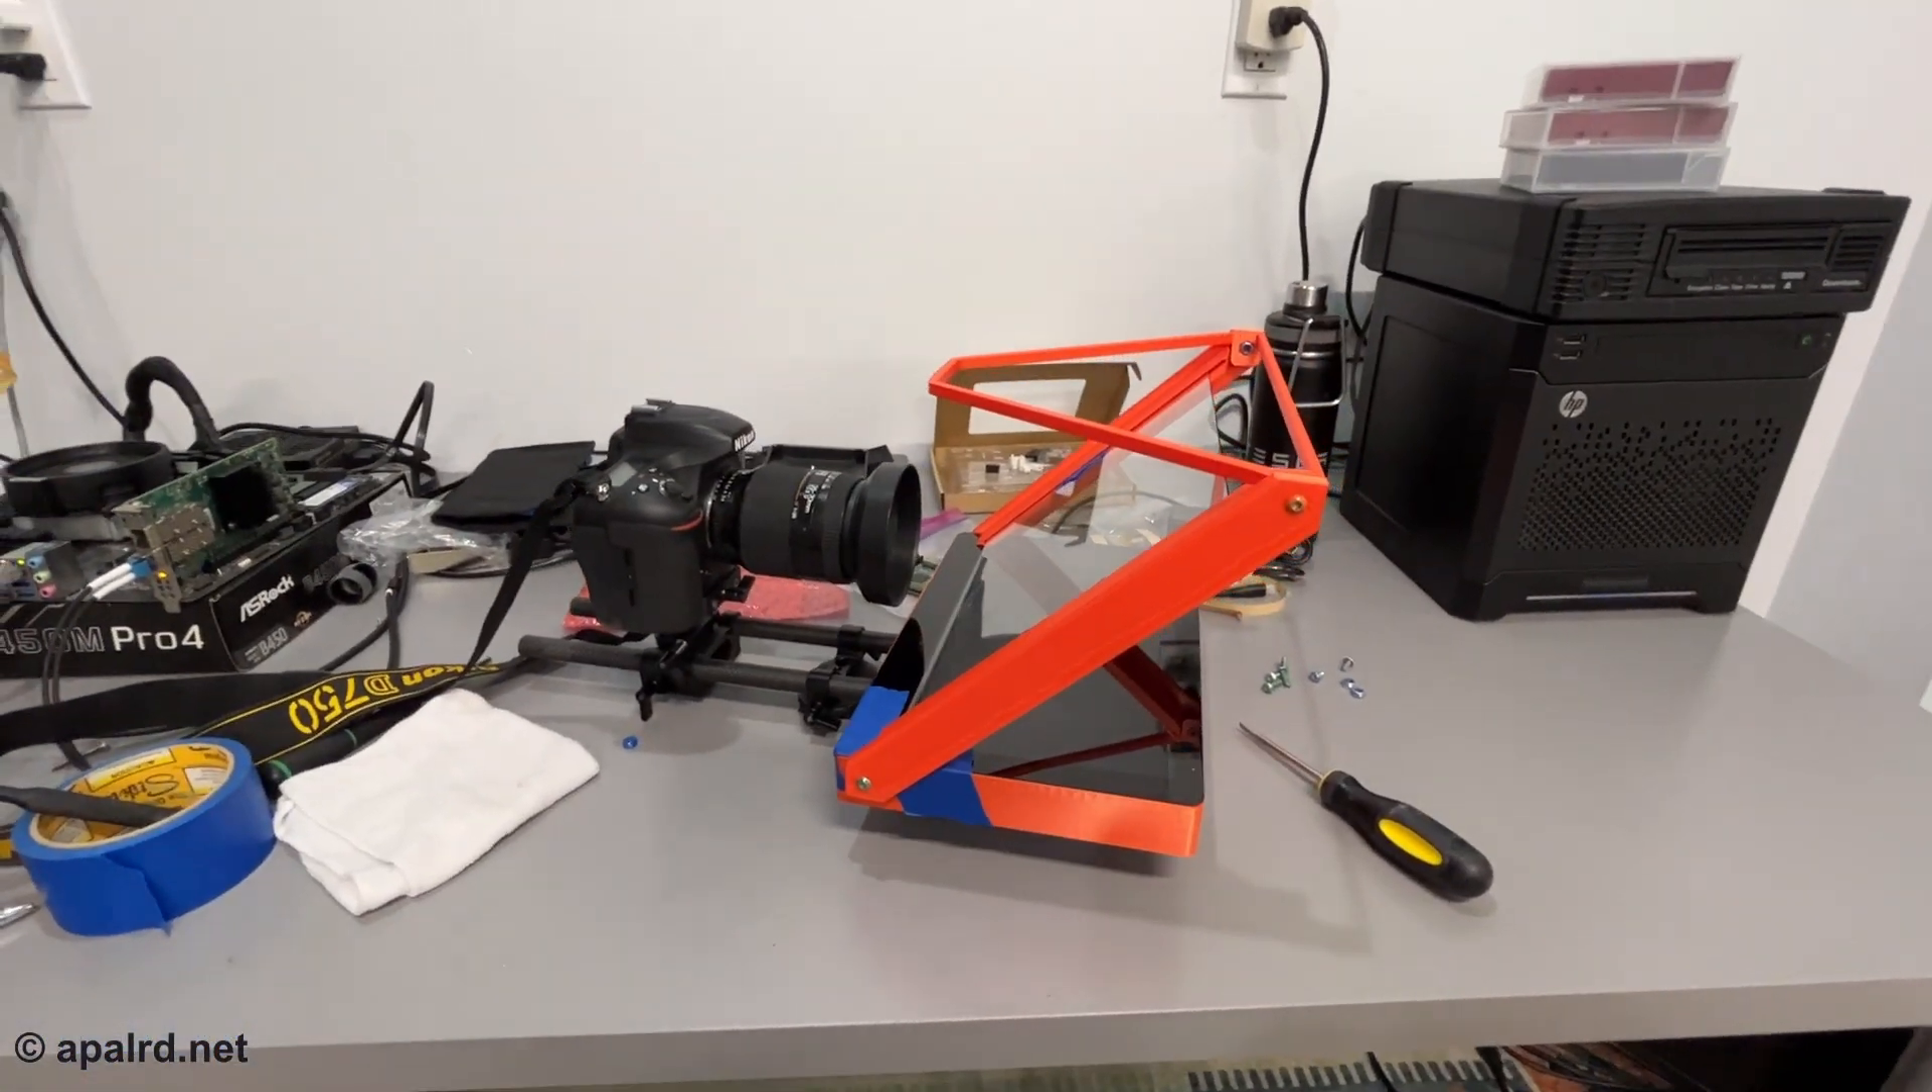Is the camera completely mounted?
Yes.